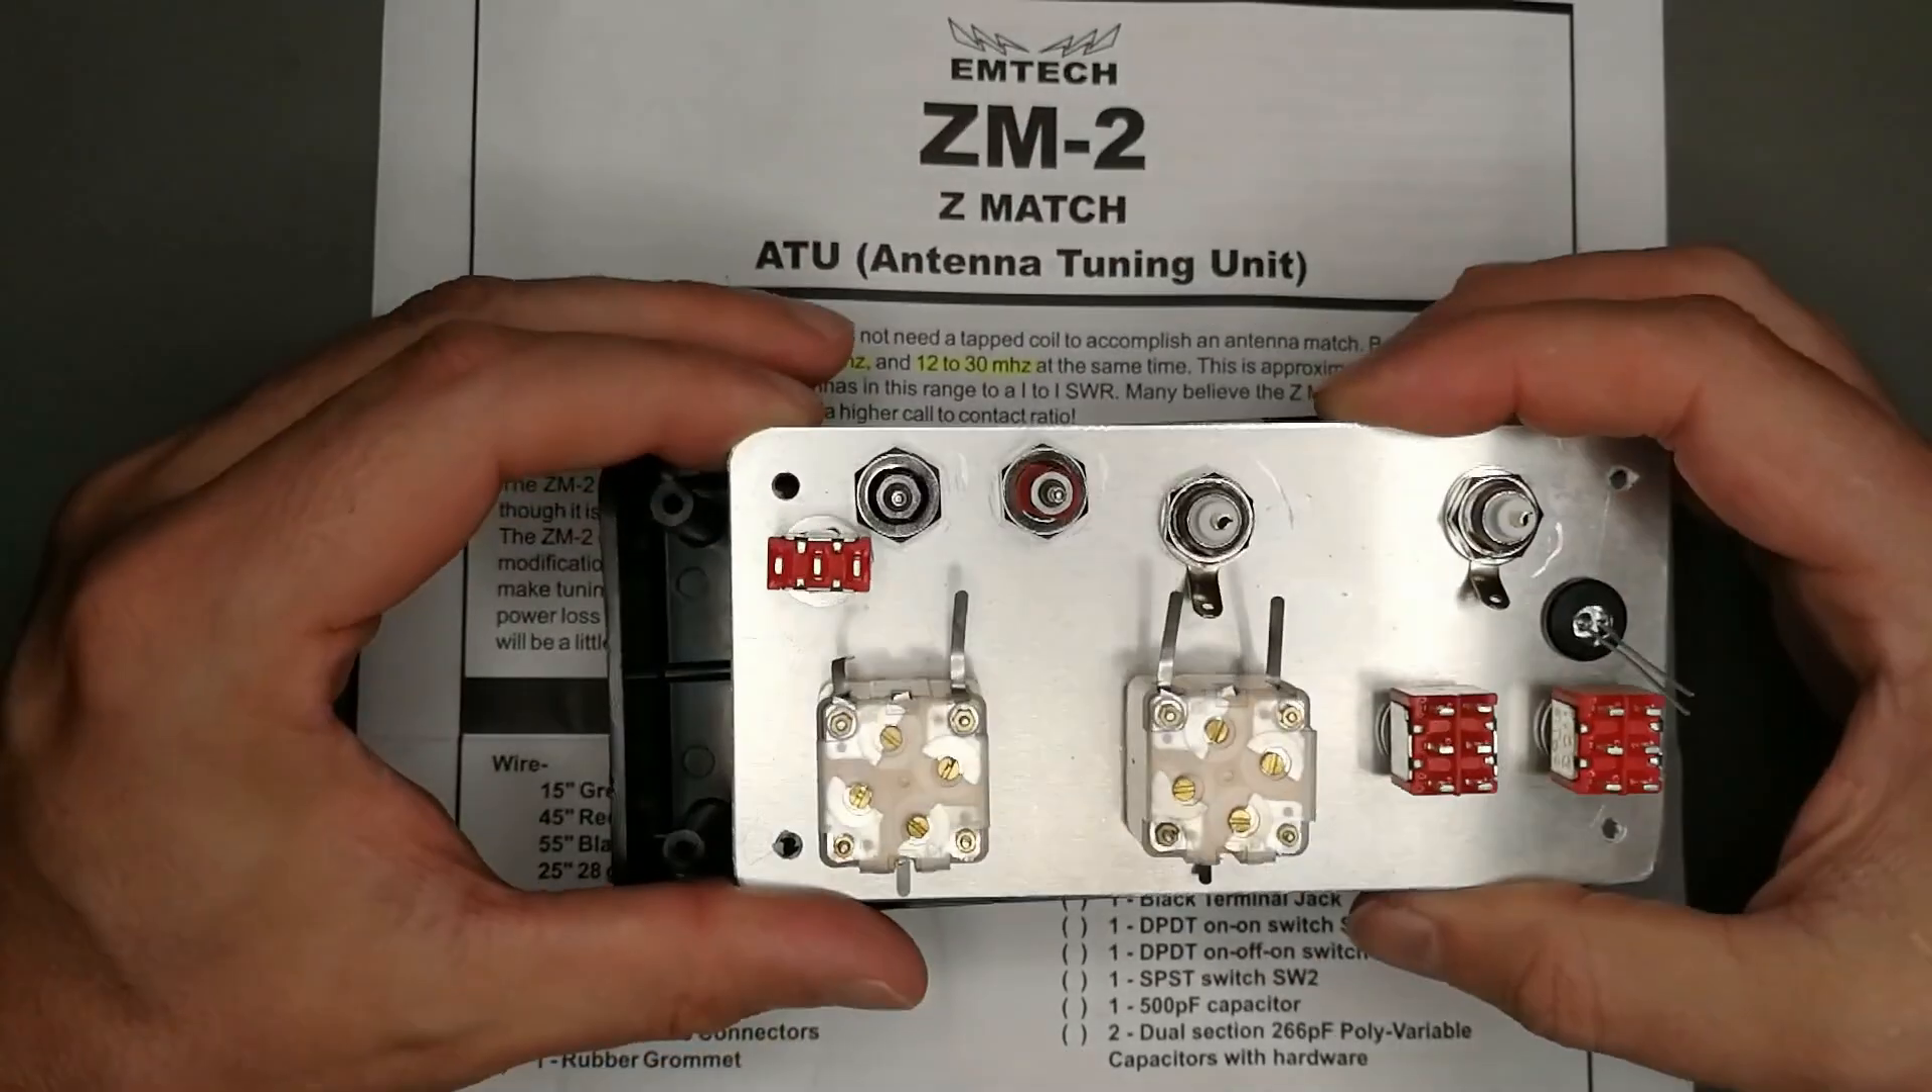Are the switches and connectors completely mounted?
Yes.